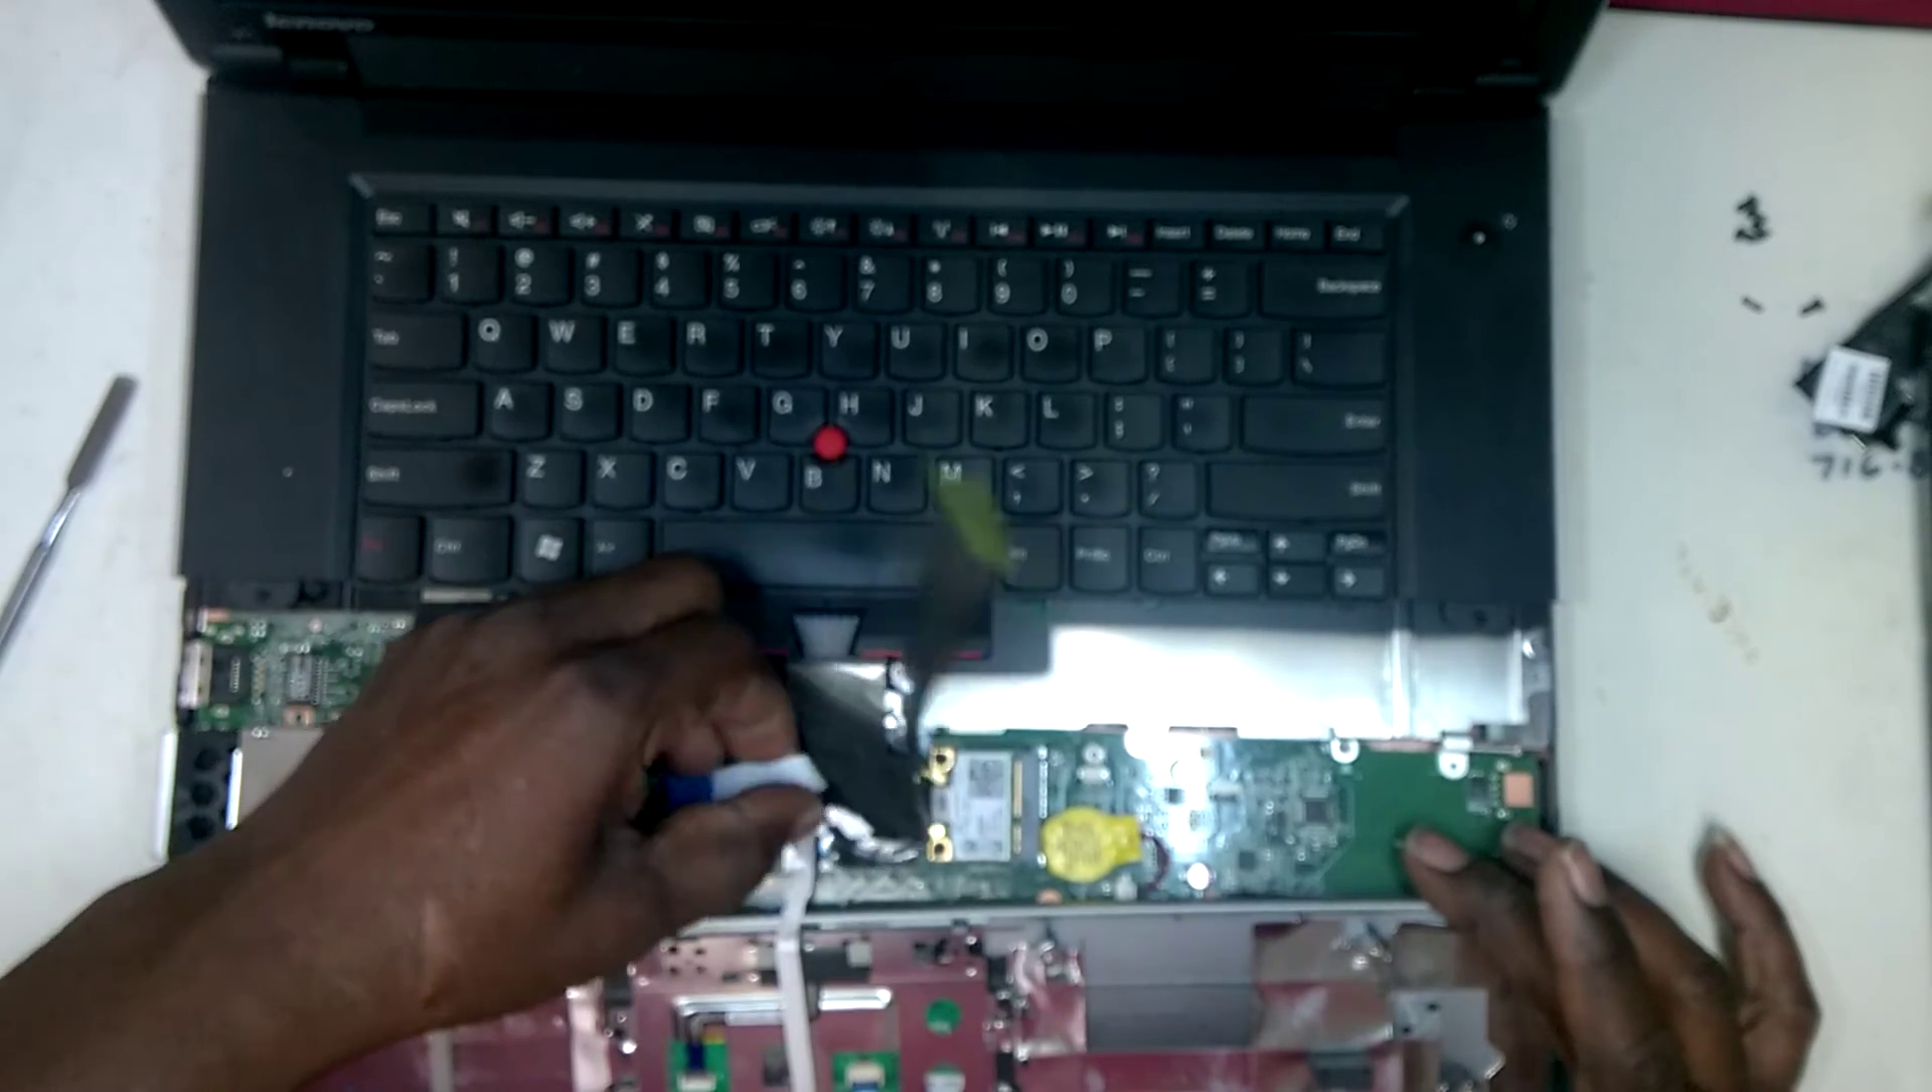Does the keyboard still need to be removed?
Yes.